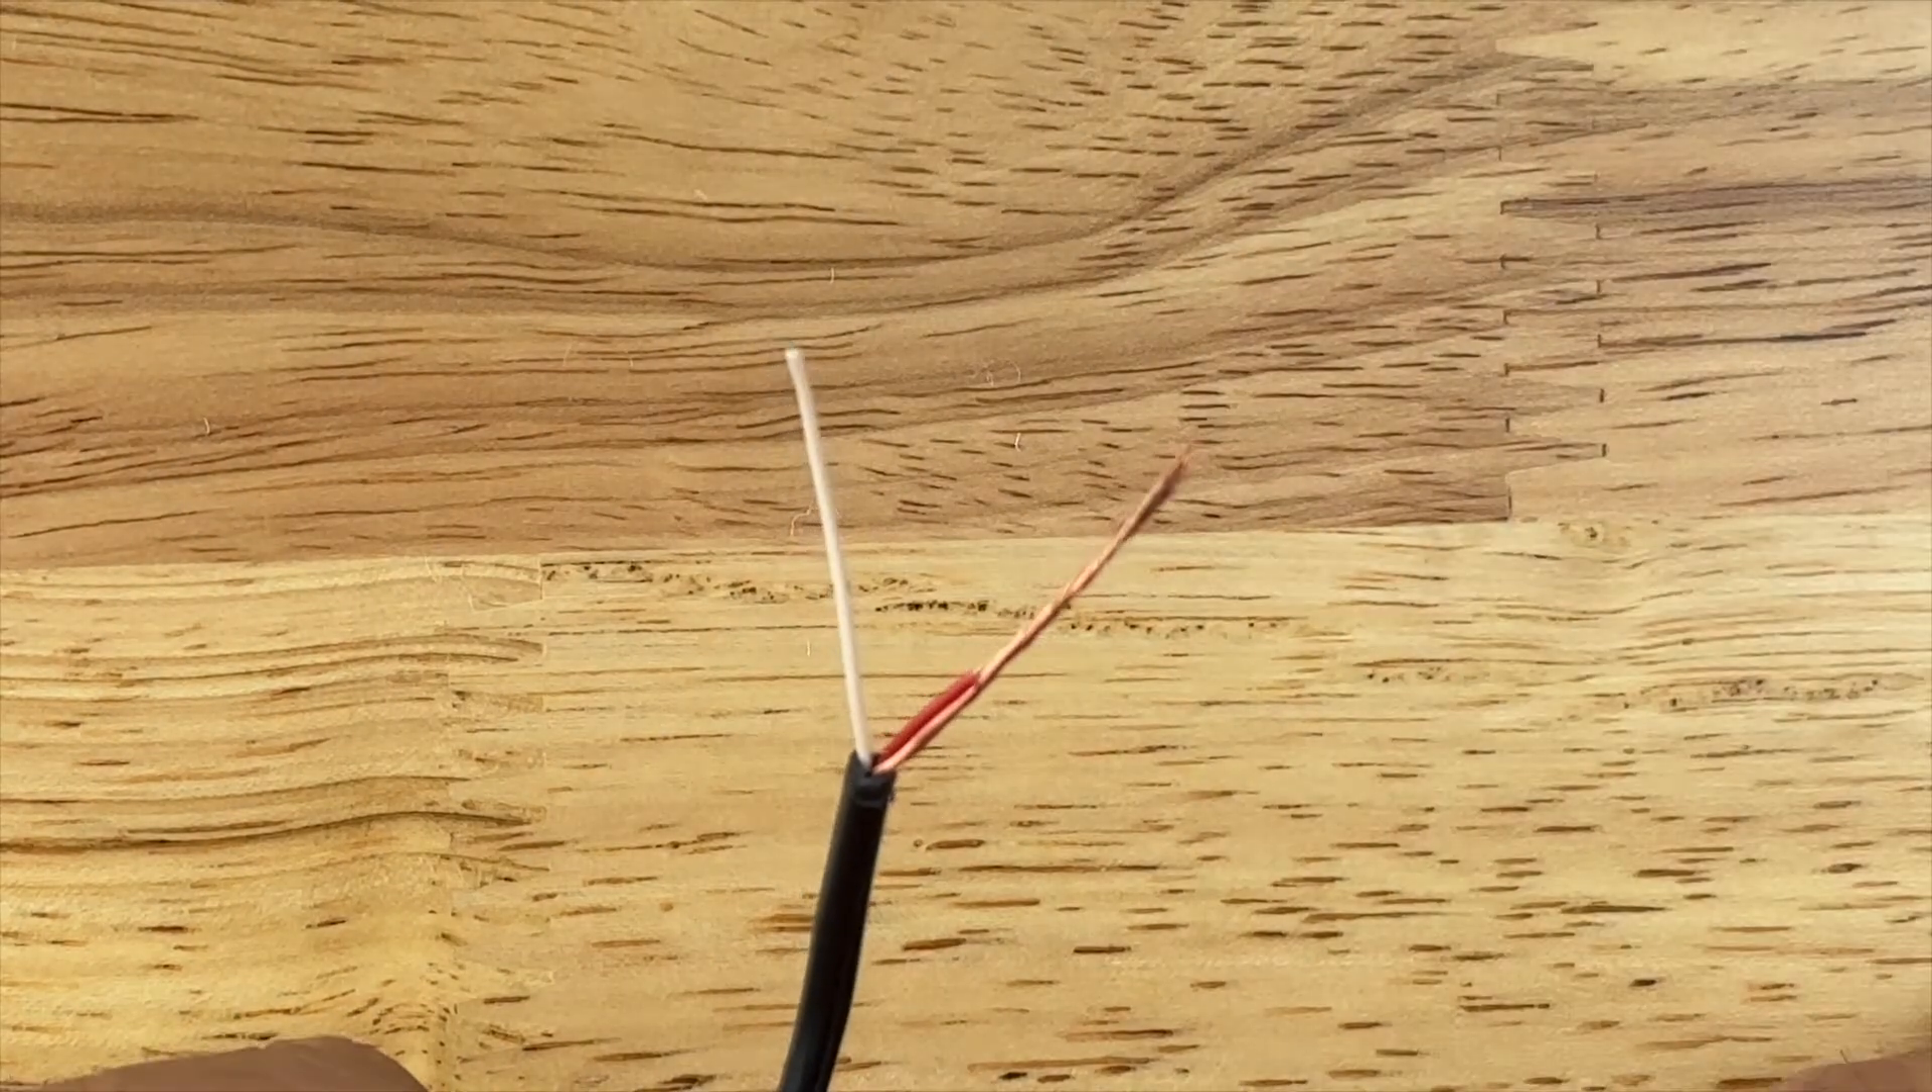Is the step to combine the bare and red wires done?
Yes.